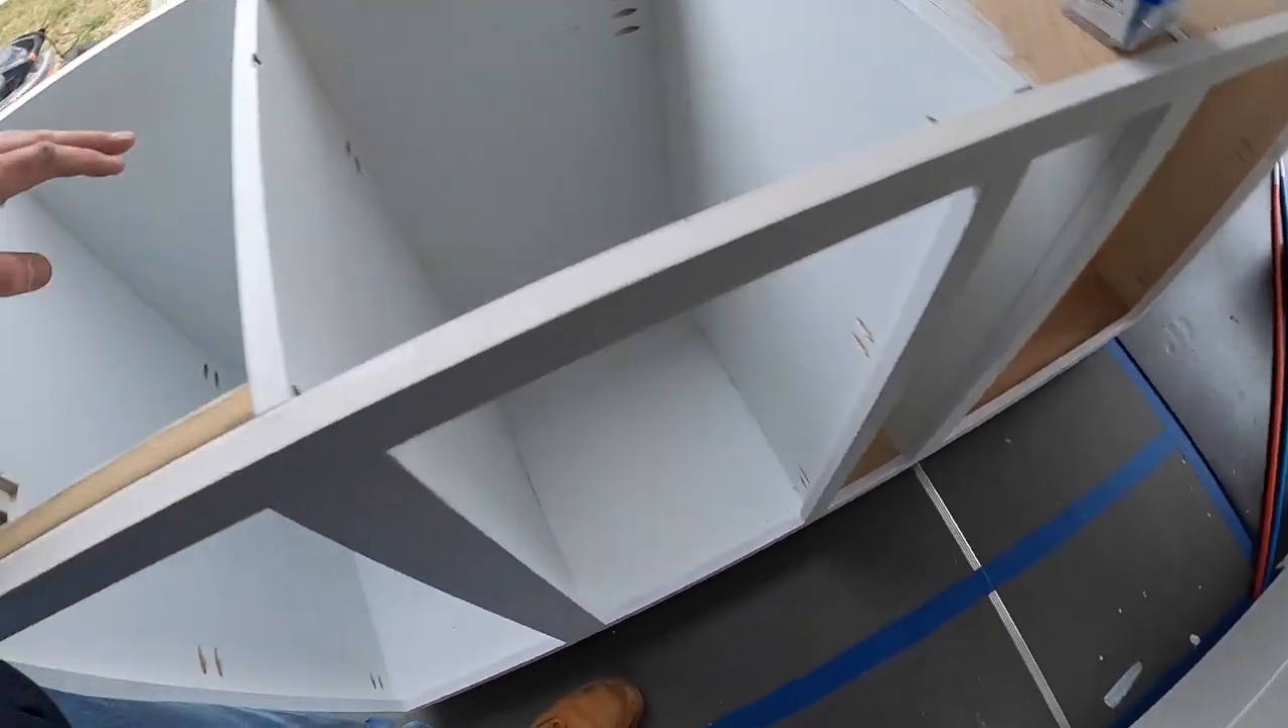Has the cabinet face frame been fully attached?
Yes.